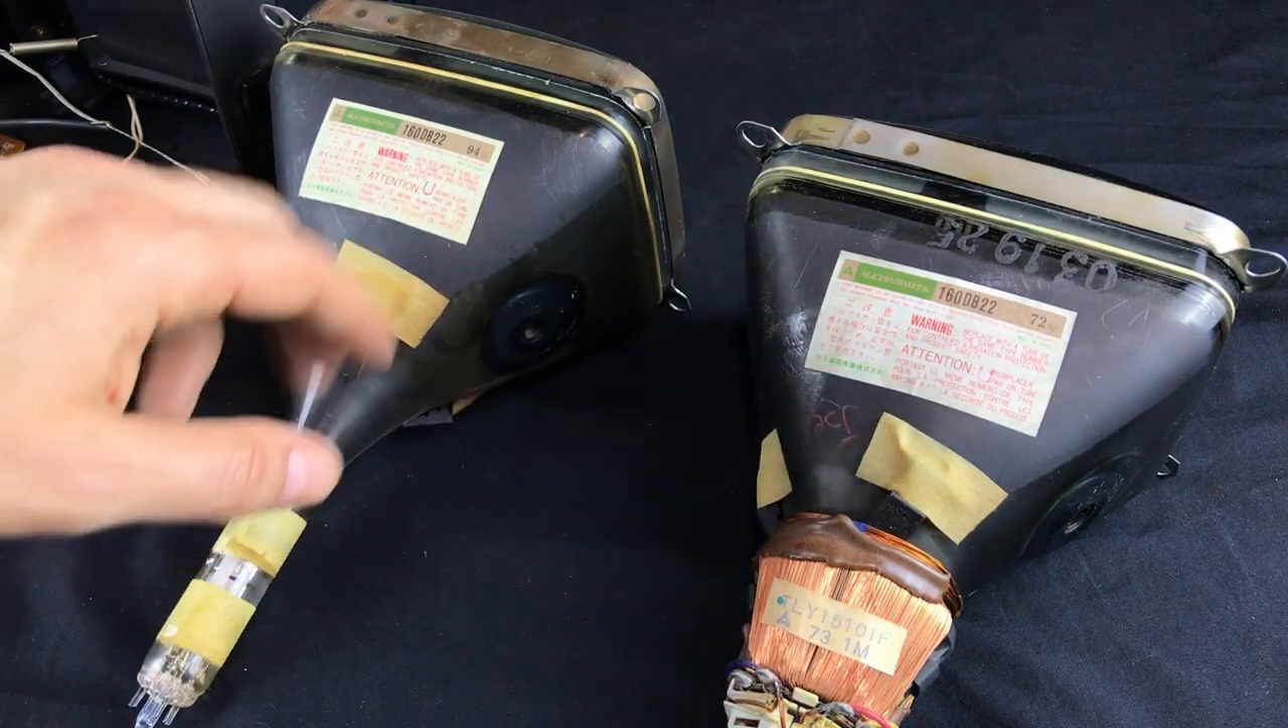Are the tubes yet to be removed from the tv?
No.